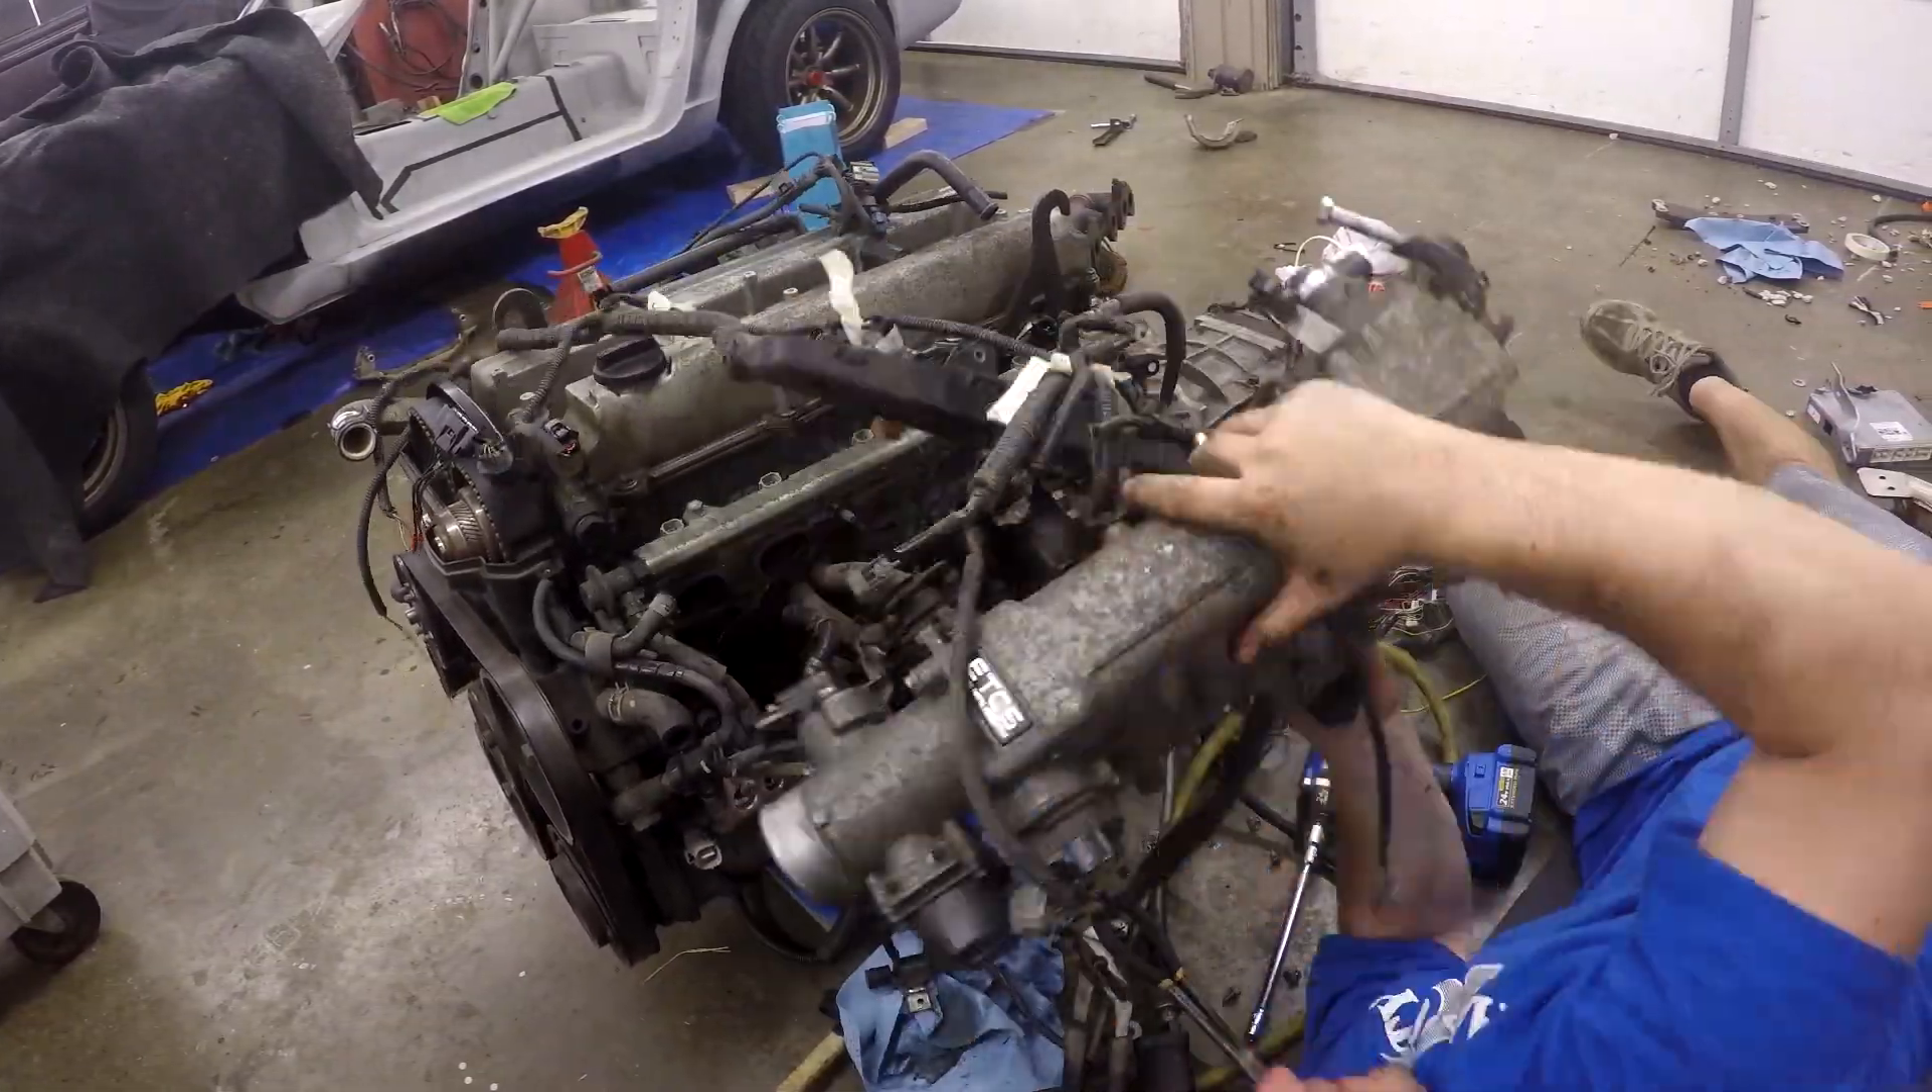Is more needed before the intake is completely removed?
Yes.